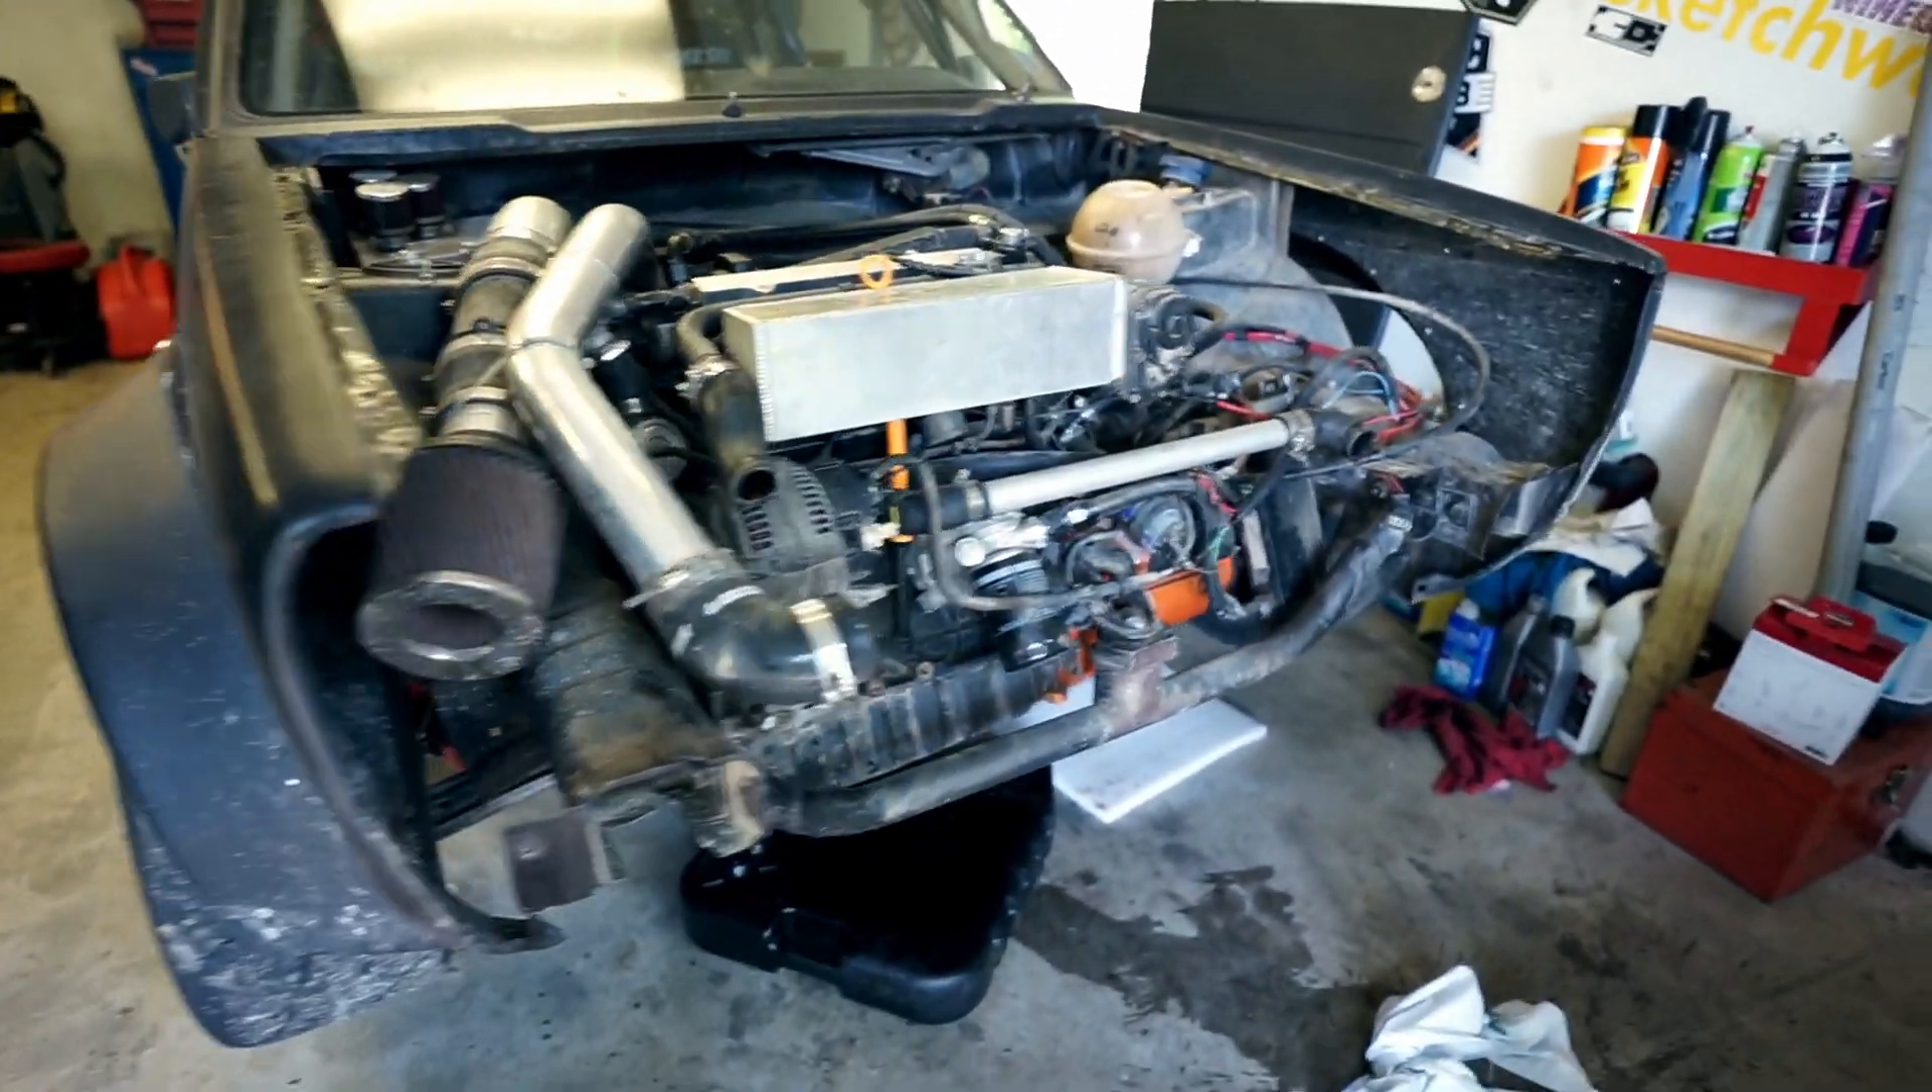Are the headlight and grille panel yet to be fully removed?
No.